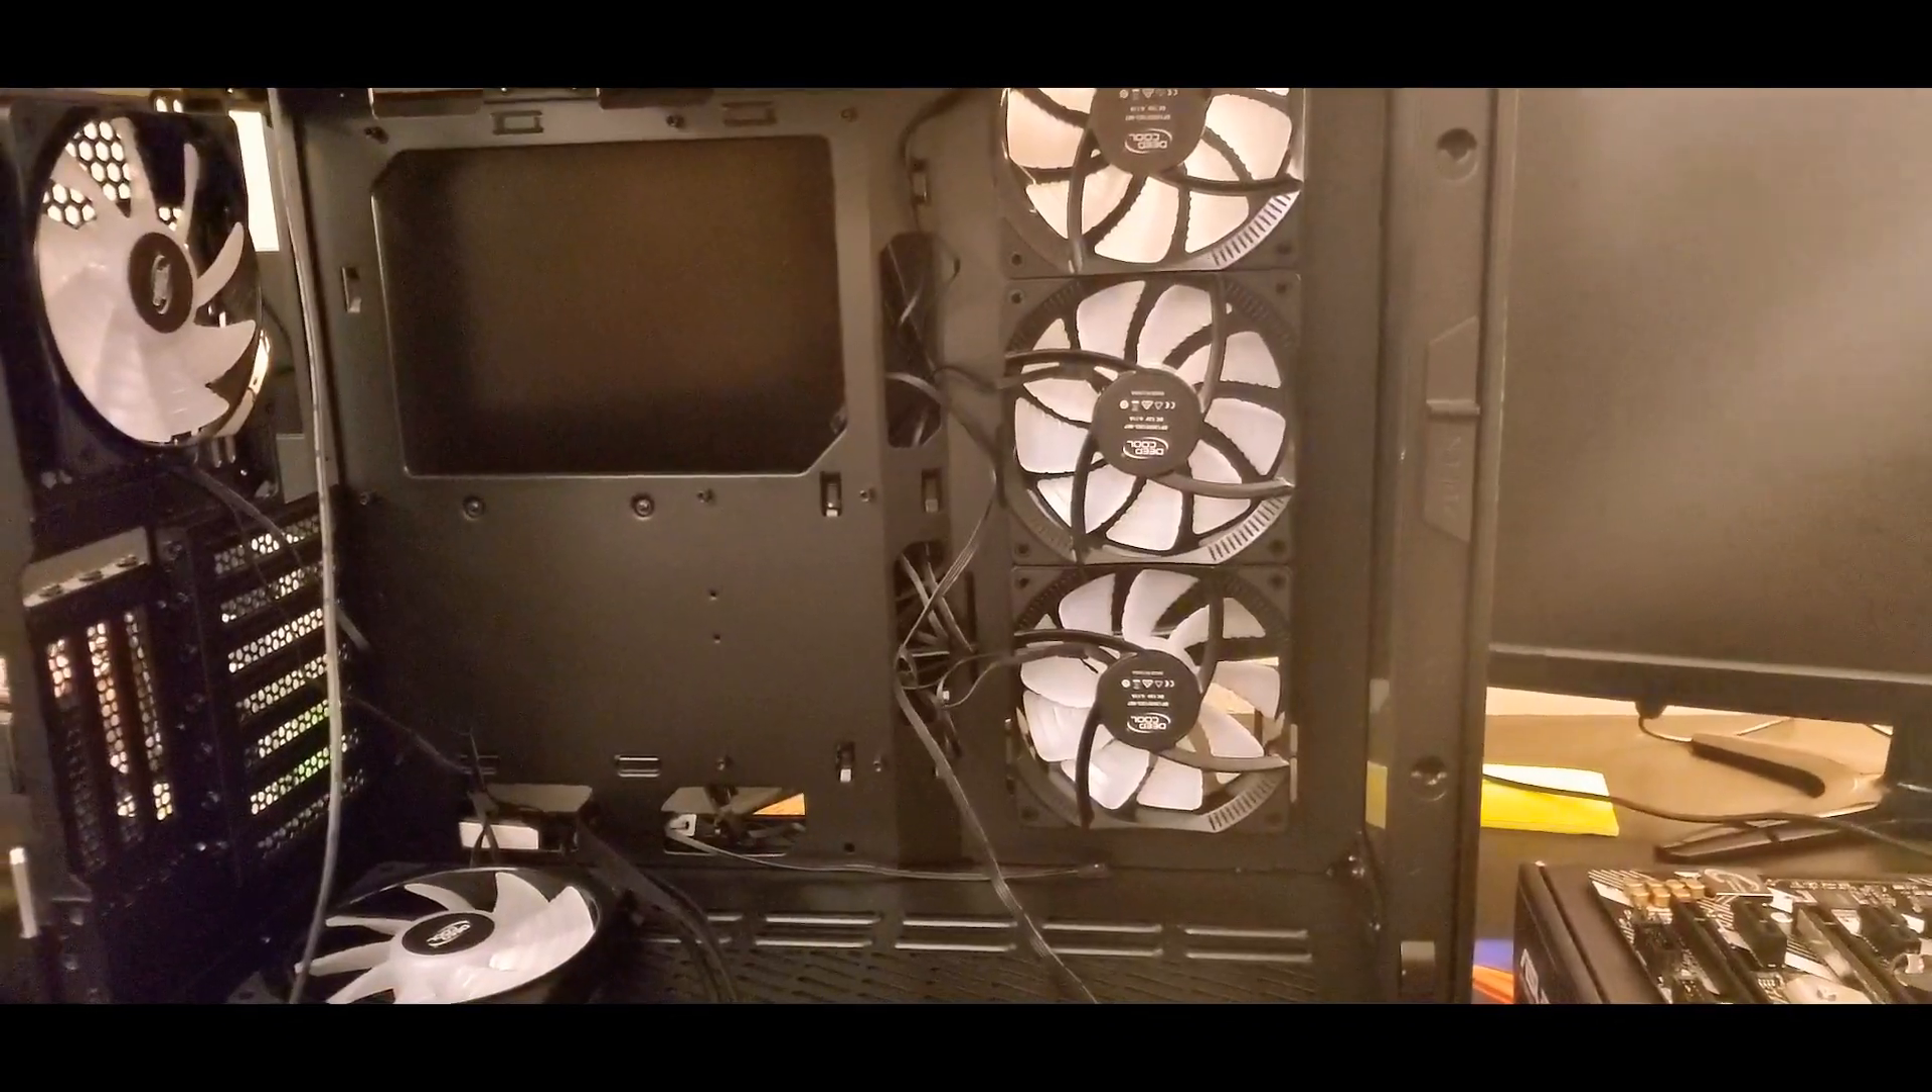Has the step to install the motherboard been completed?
No.